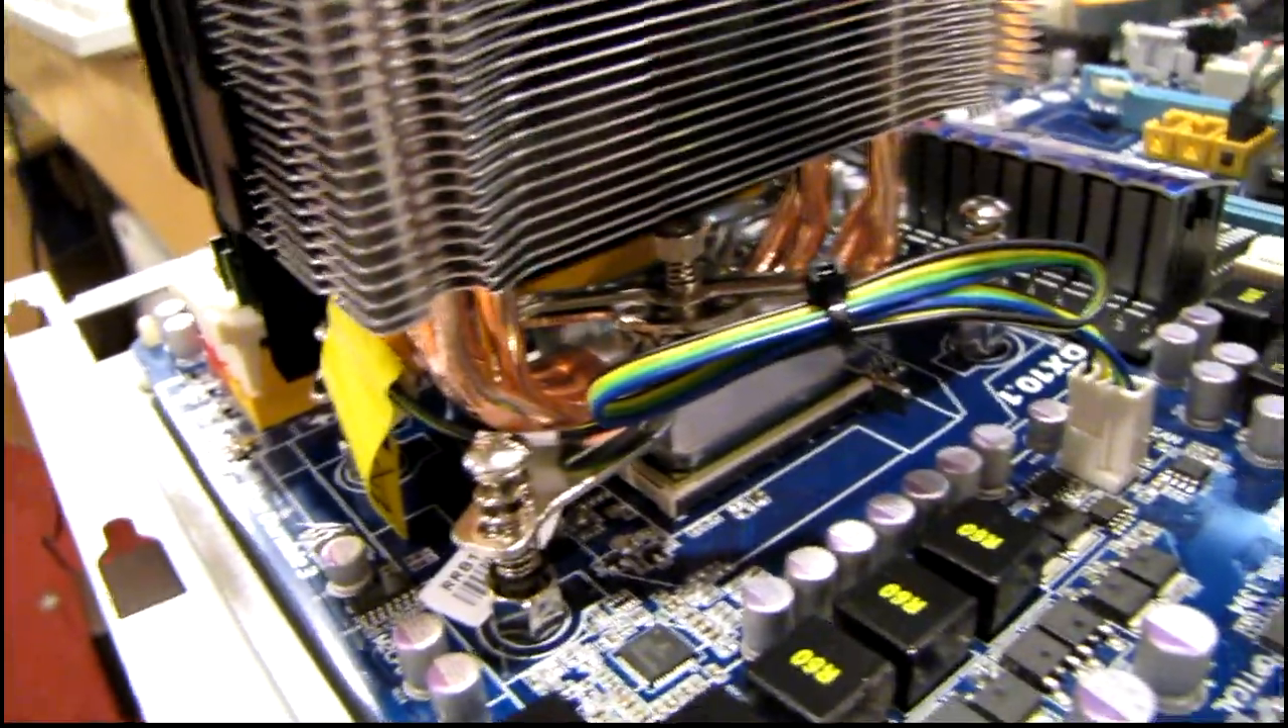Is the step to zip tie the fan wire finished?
Yes.